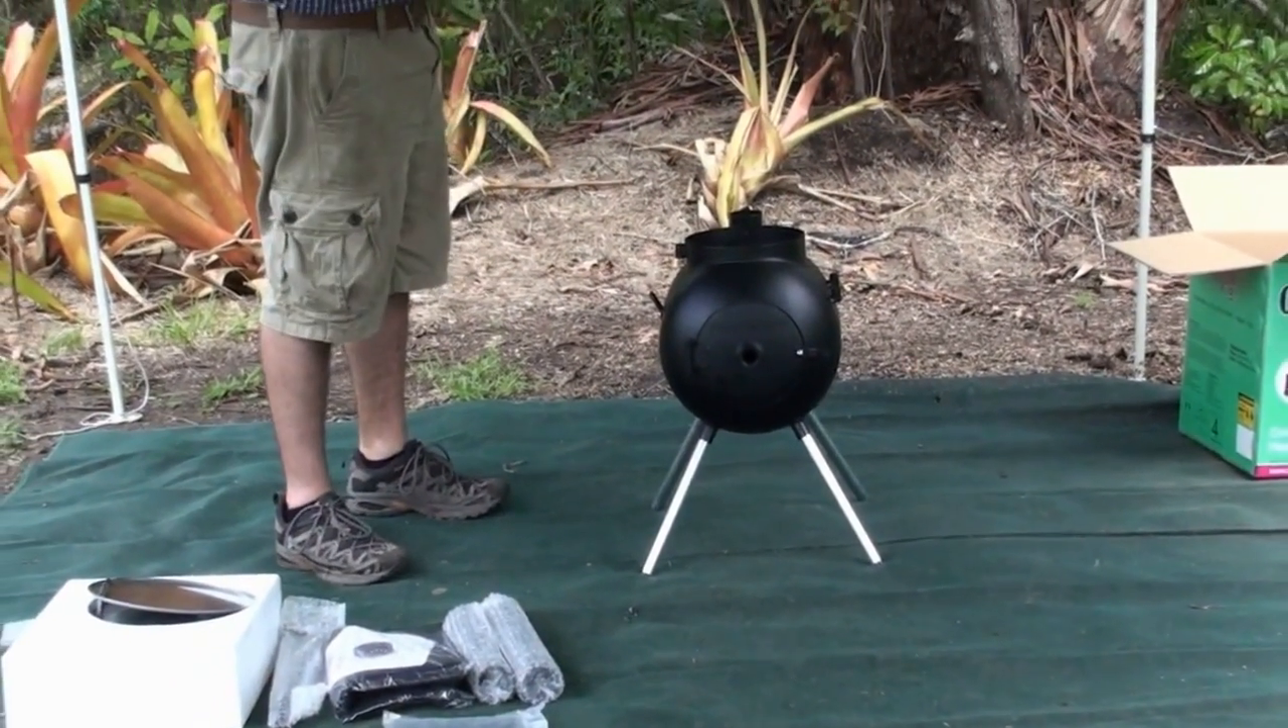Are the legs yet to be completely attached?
No.